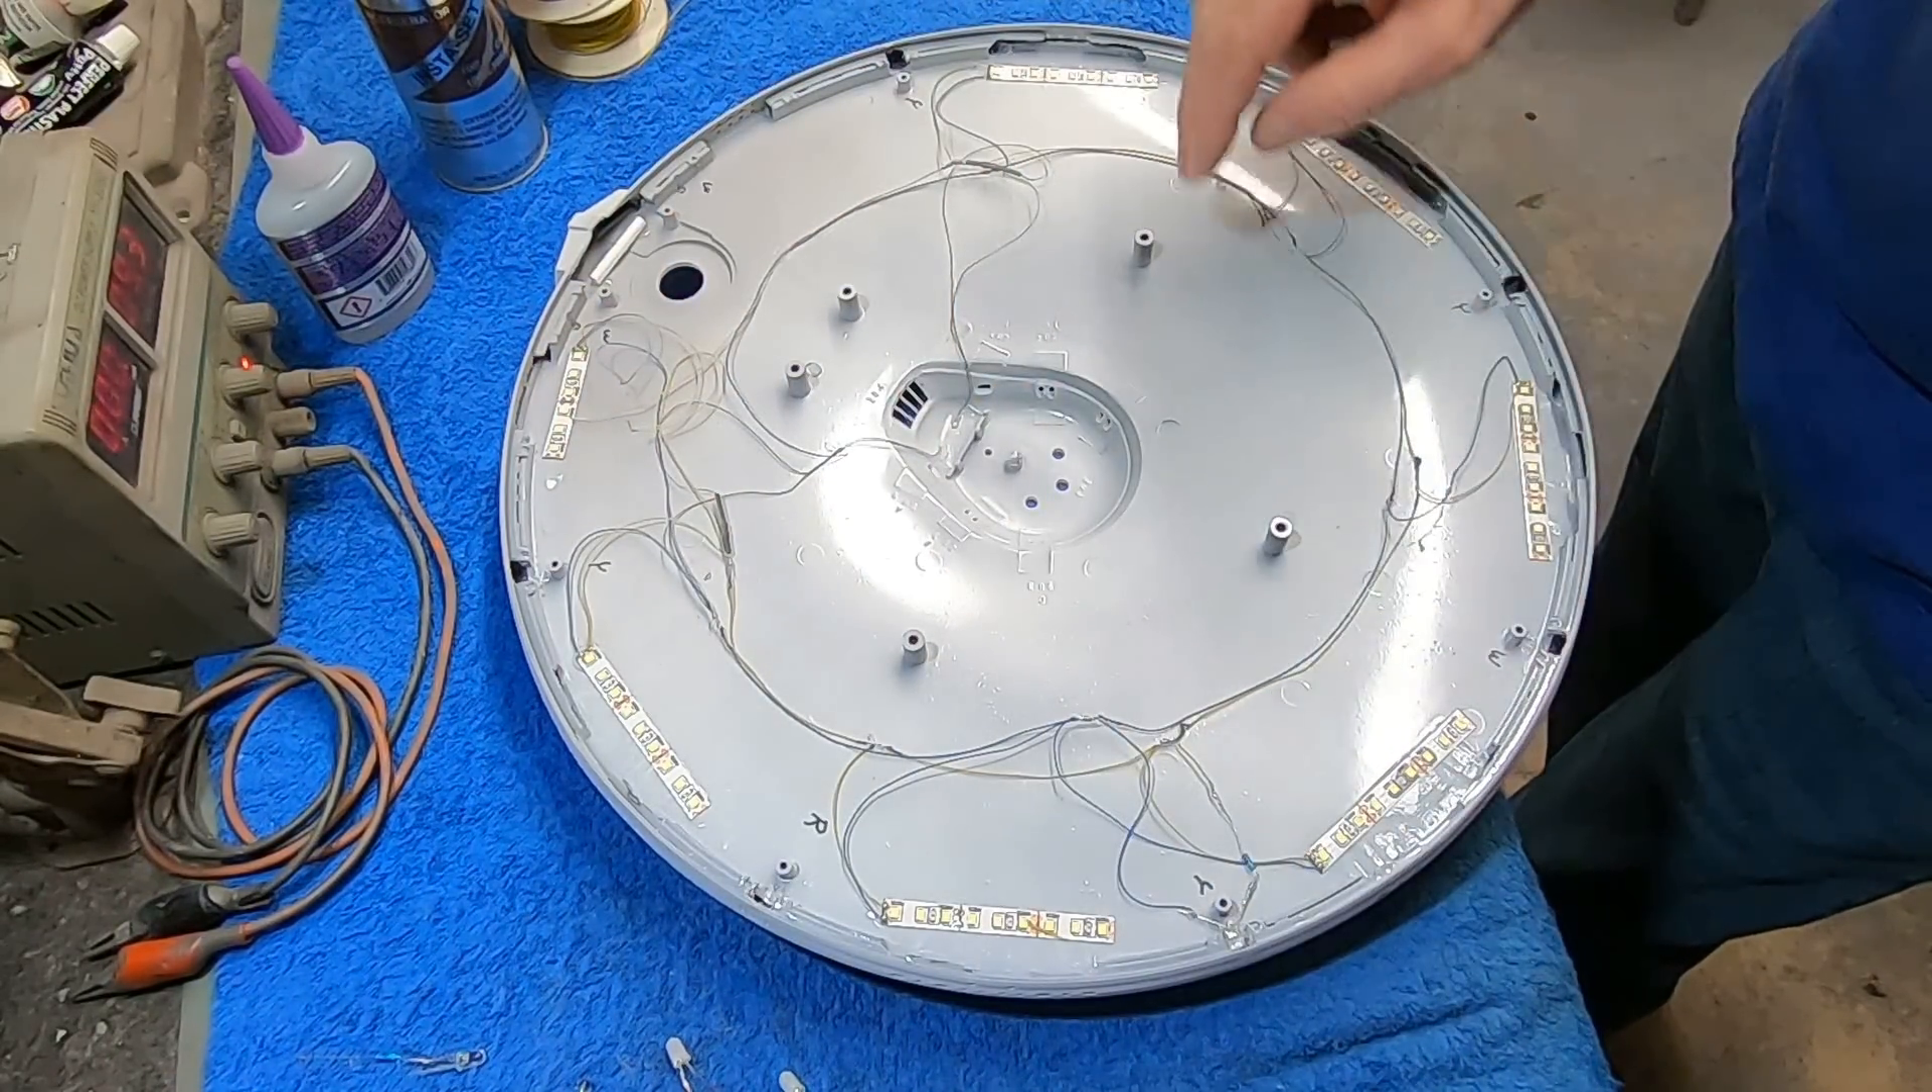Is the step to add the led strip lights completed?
Yes.